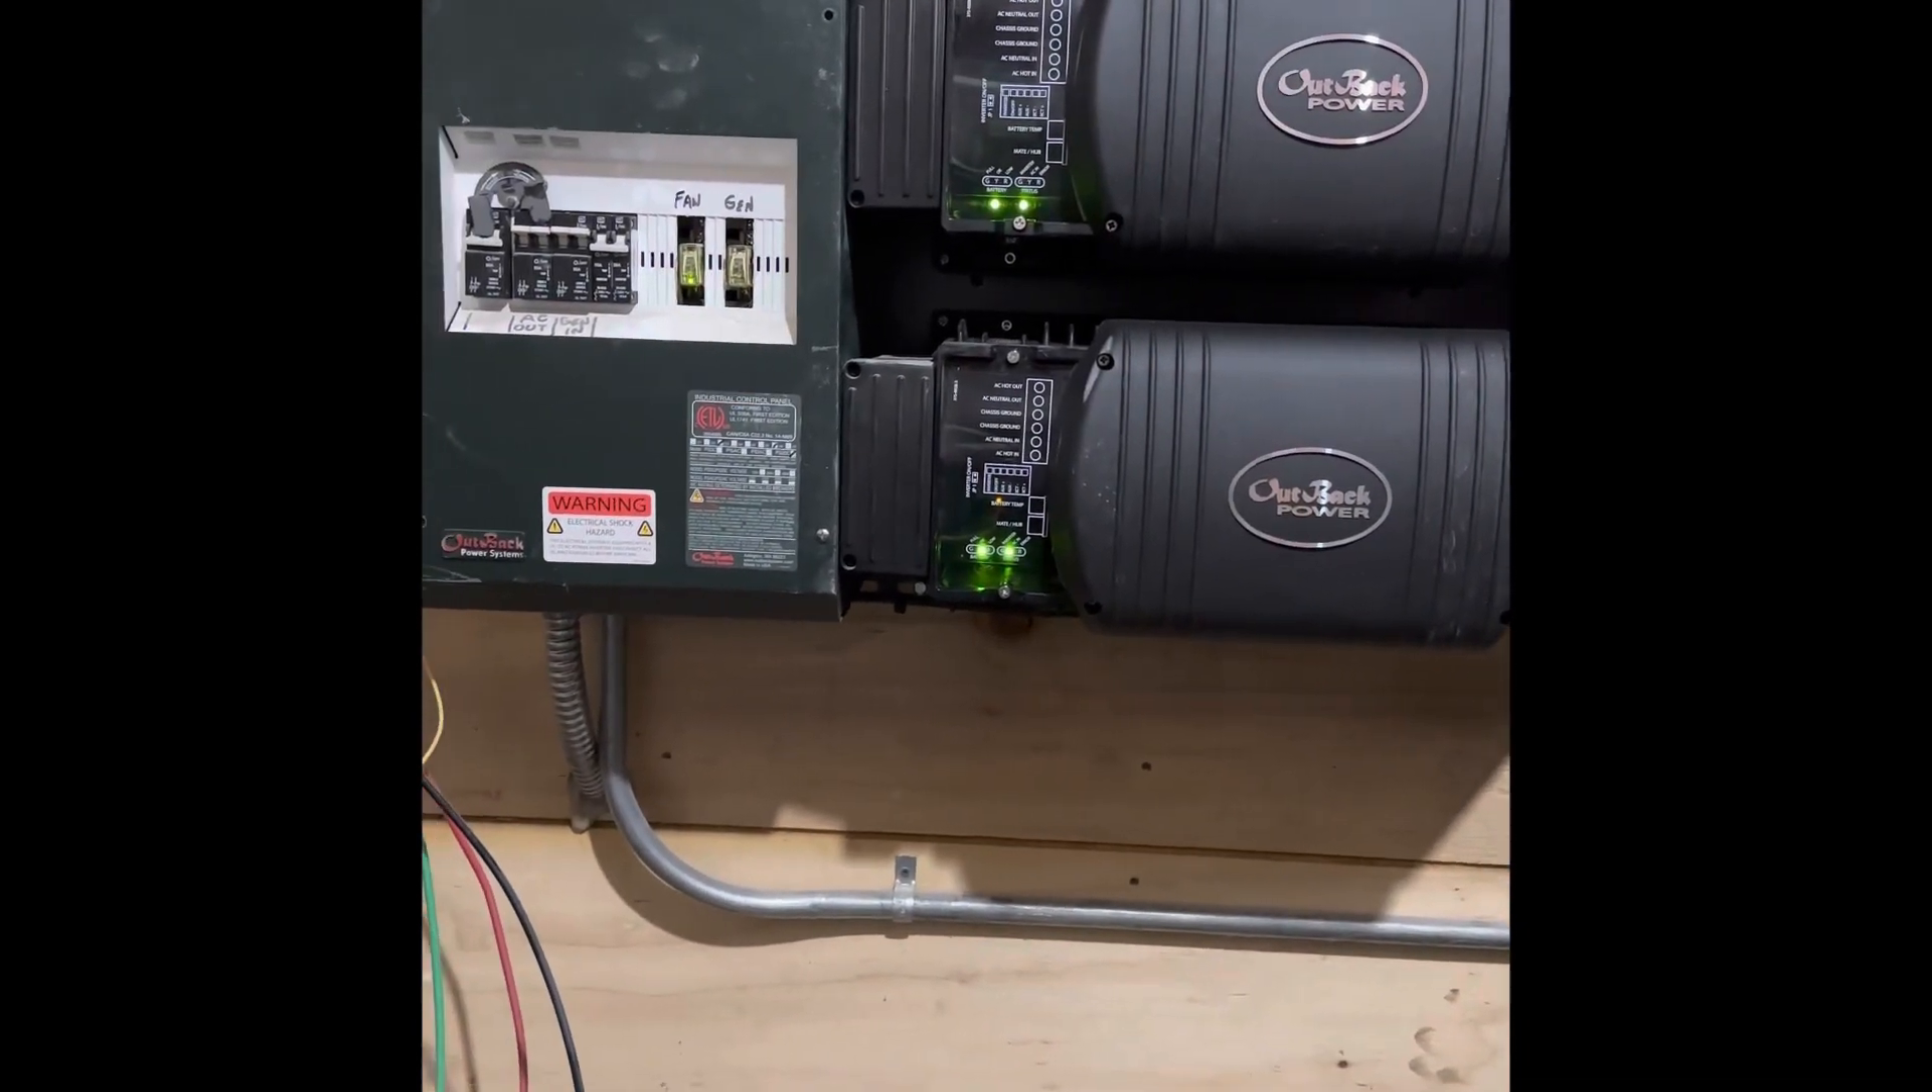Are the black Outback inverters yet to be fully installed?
No.